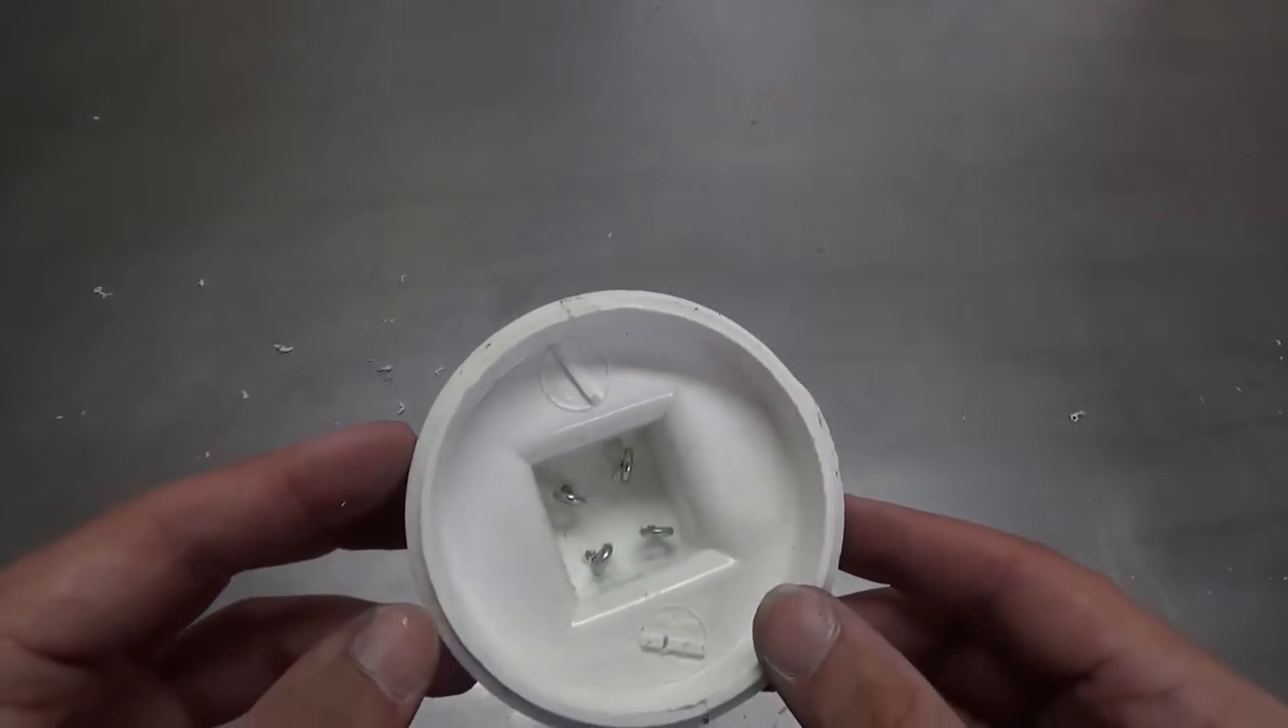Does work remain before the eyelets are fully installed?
No.